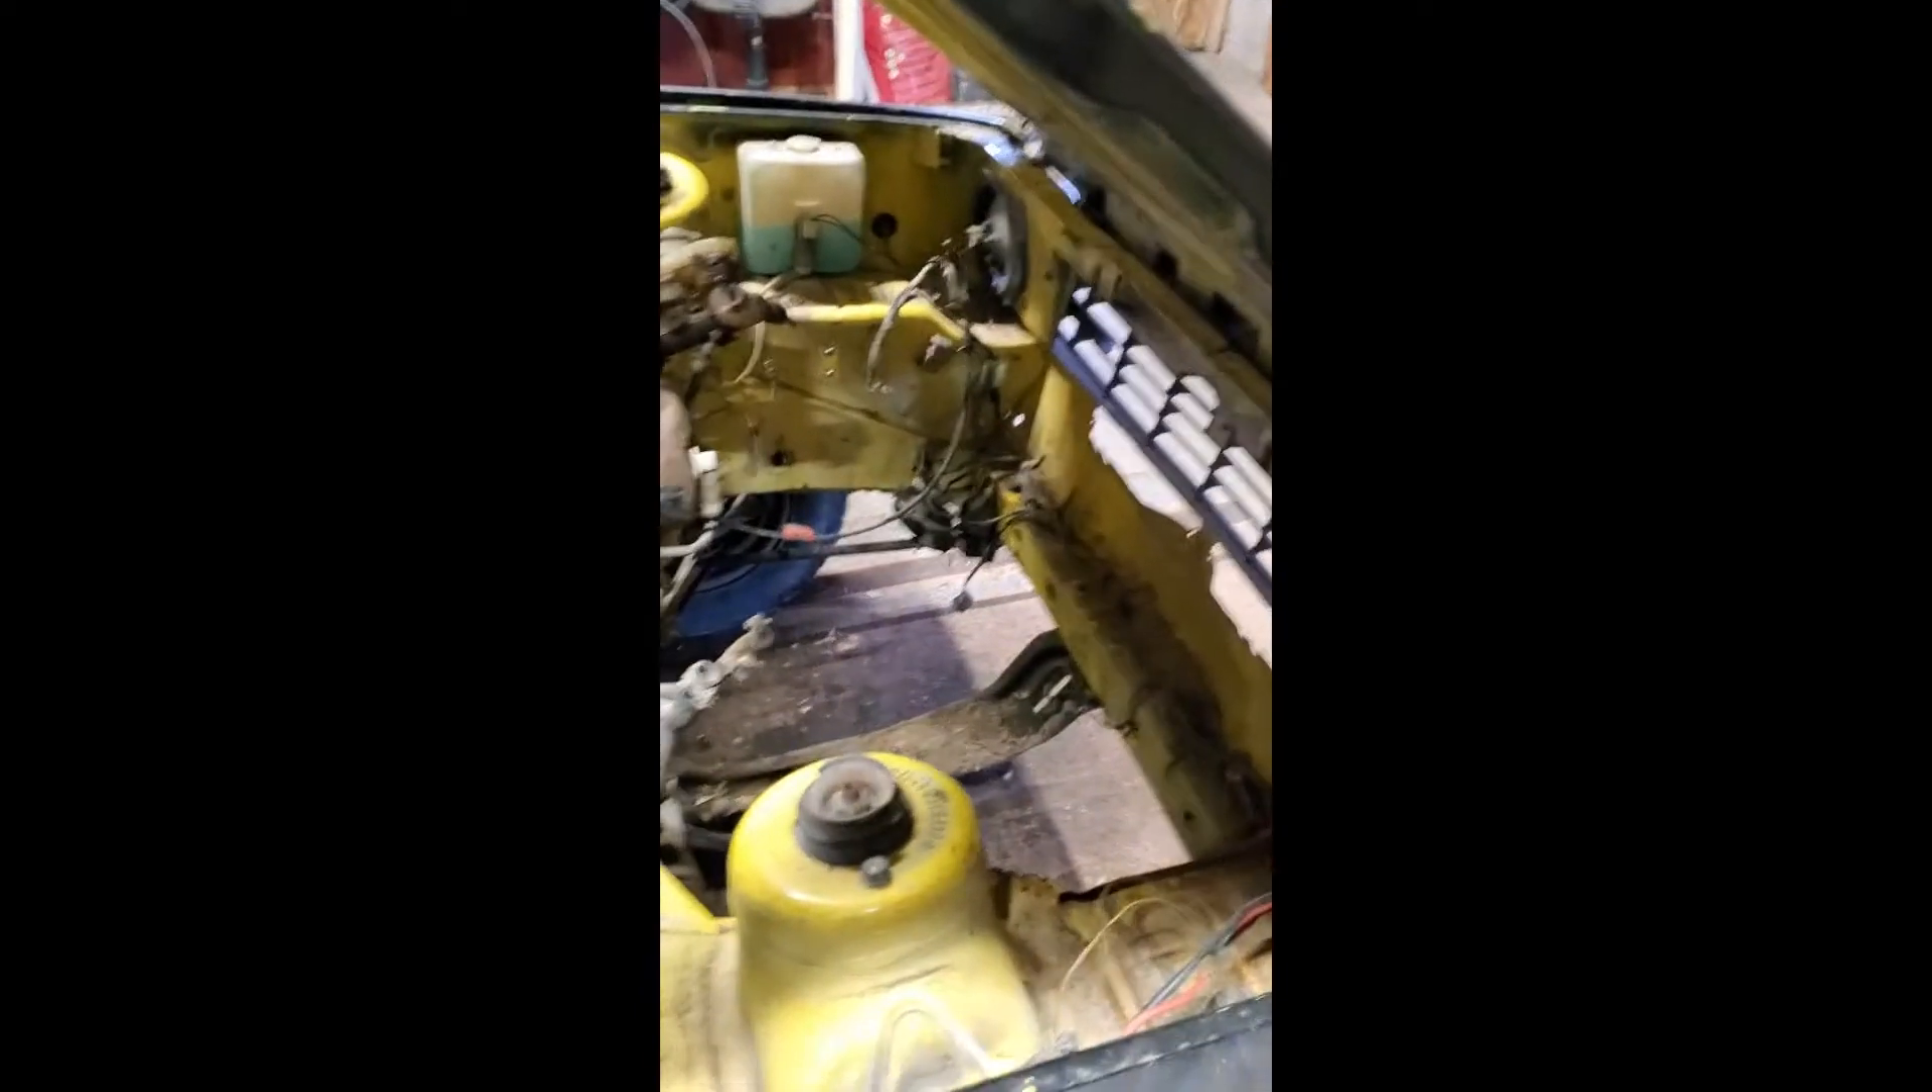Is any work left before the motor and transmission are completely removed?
No.